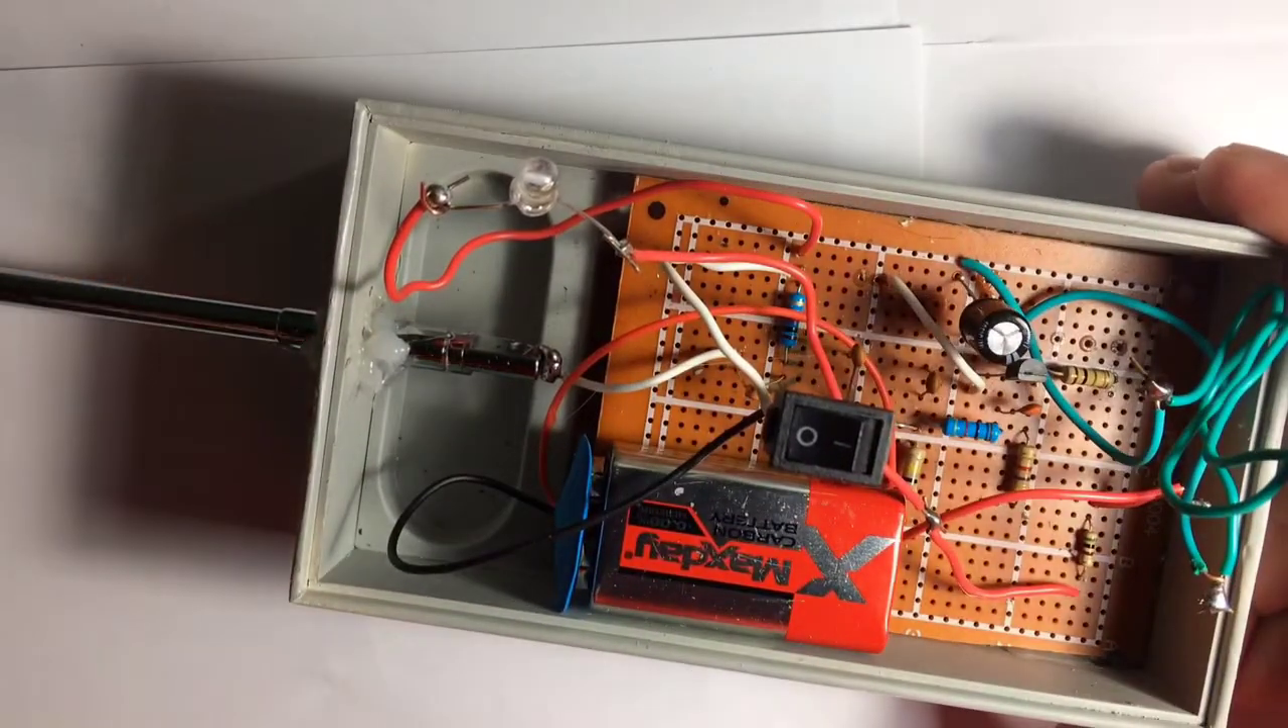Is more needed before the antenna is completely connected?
No.